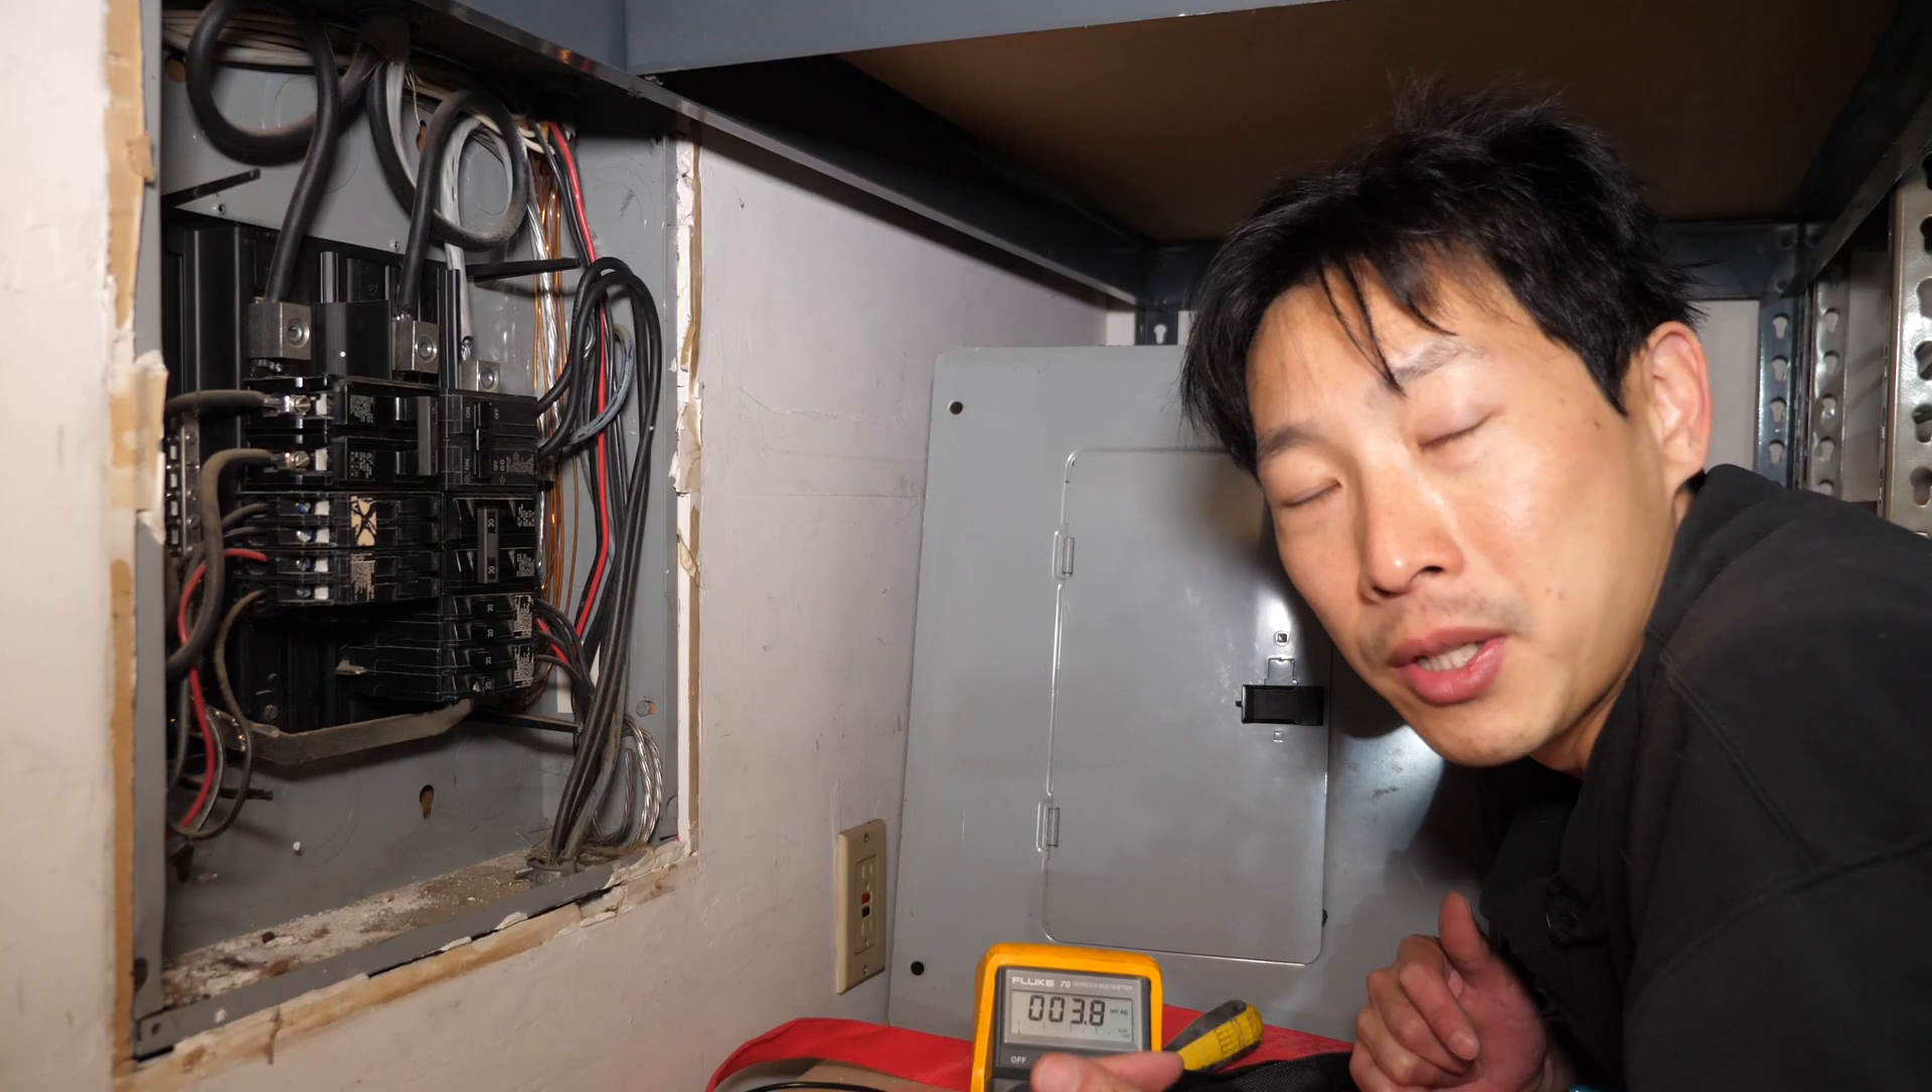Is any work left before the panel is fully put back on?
Yes.